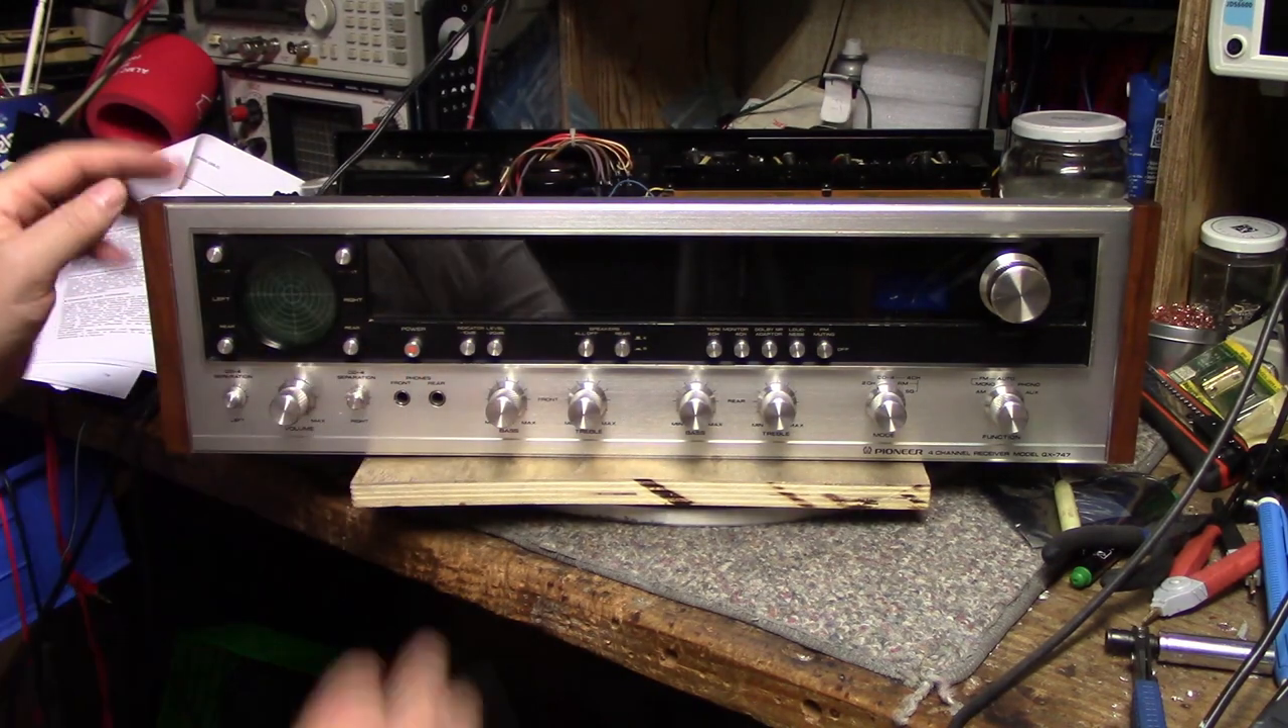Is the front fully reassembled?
Yes.